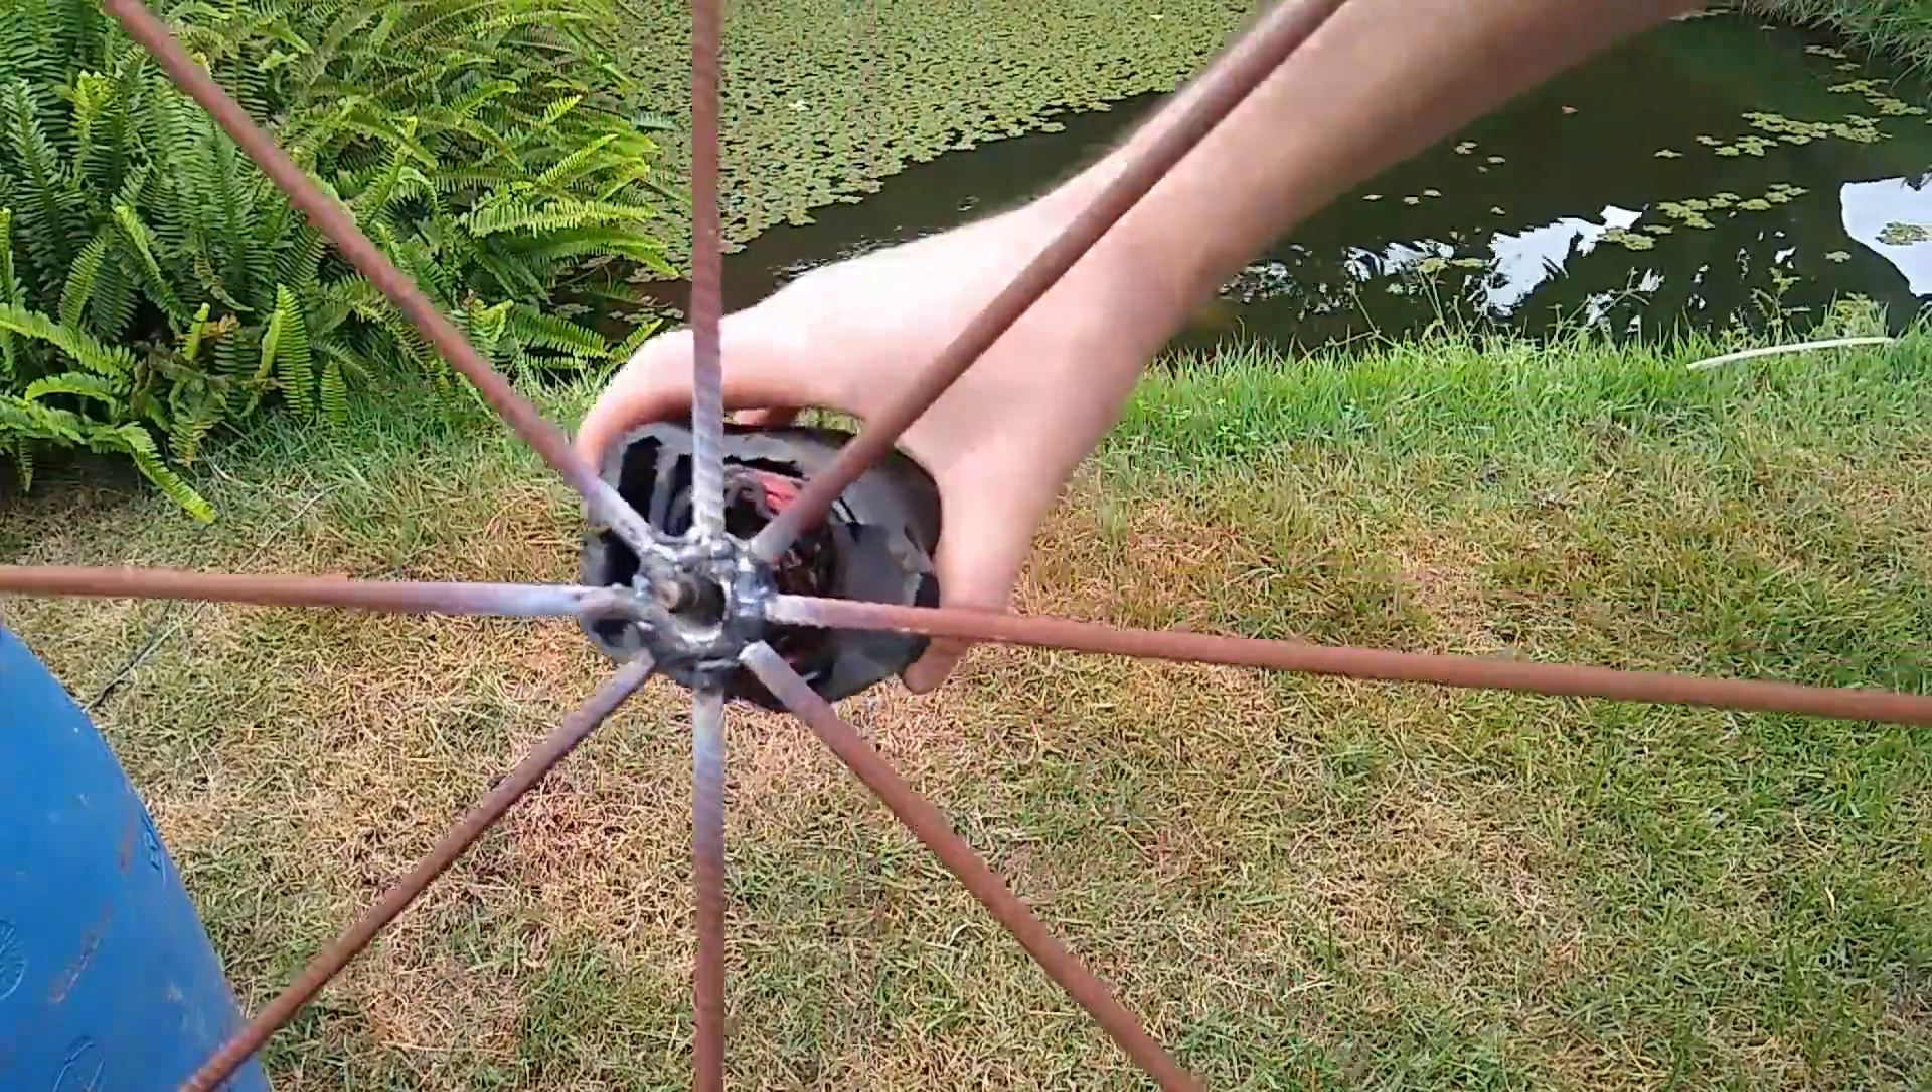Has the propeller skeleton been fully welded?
Yes.